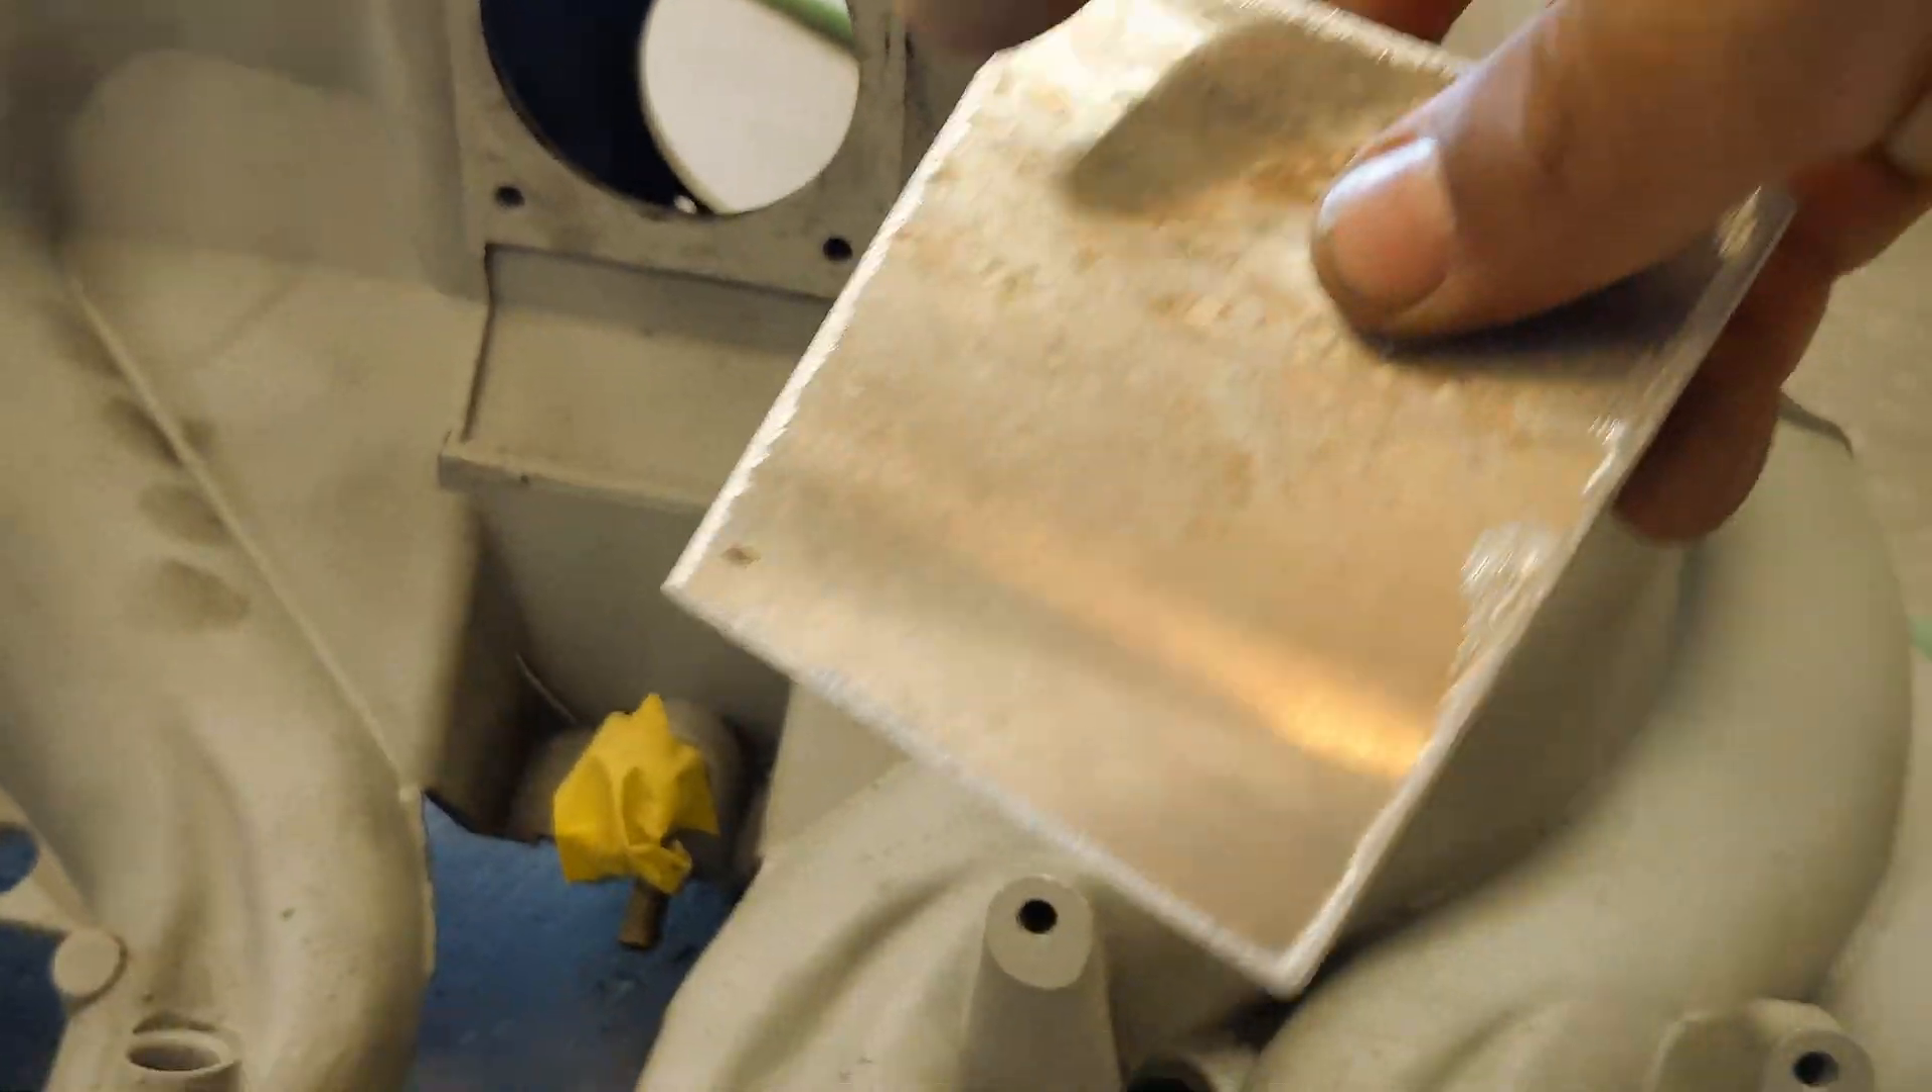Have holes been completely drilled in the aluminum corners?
No.